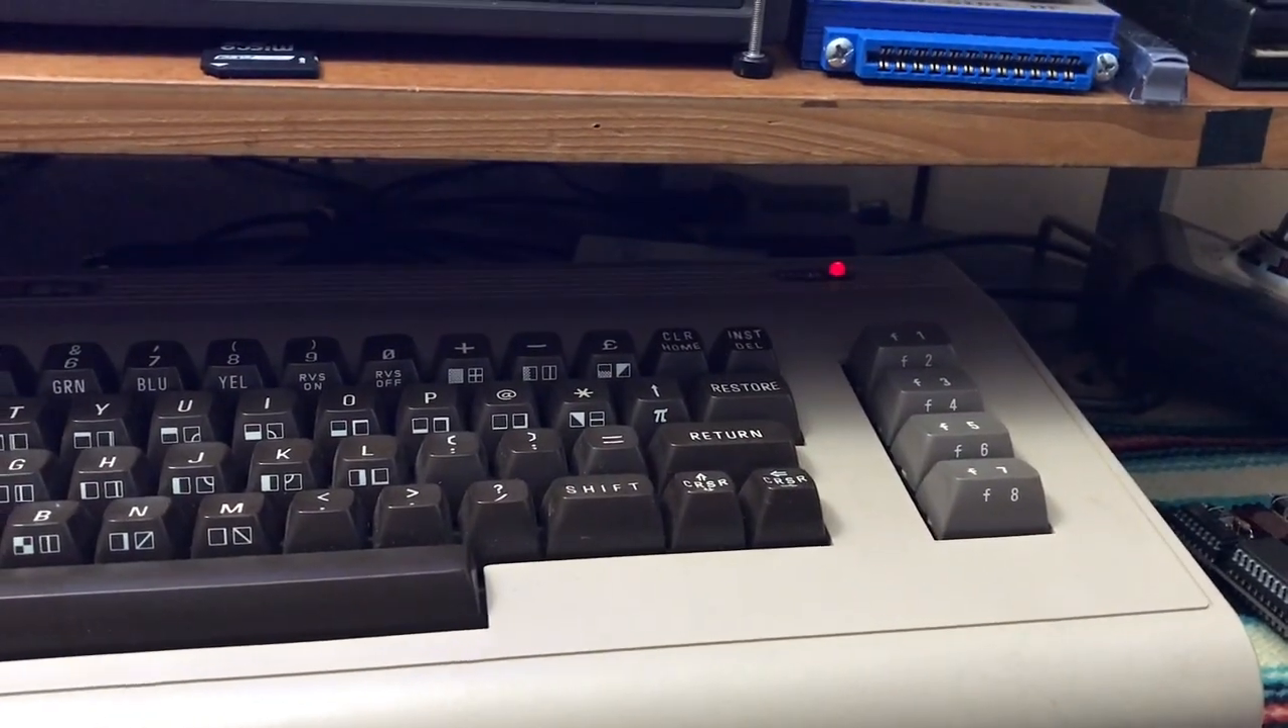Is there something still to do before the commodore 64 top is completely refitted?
No.